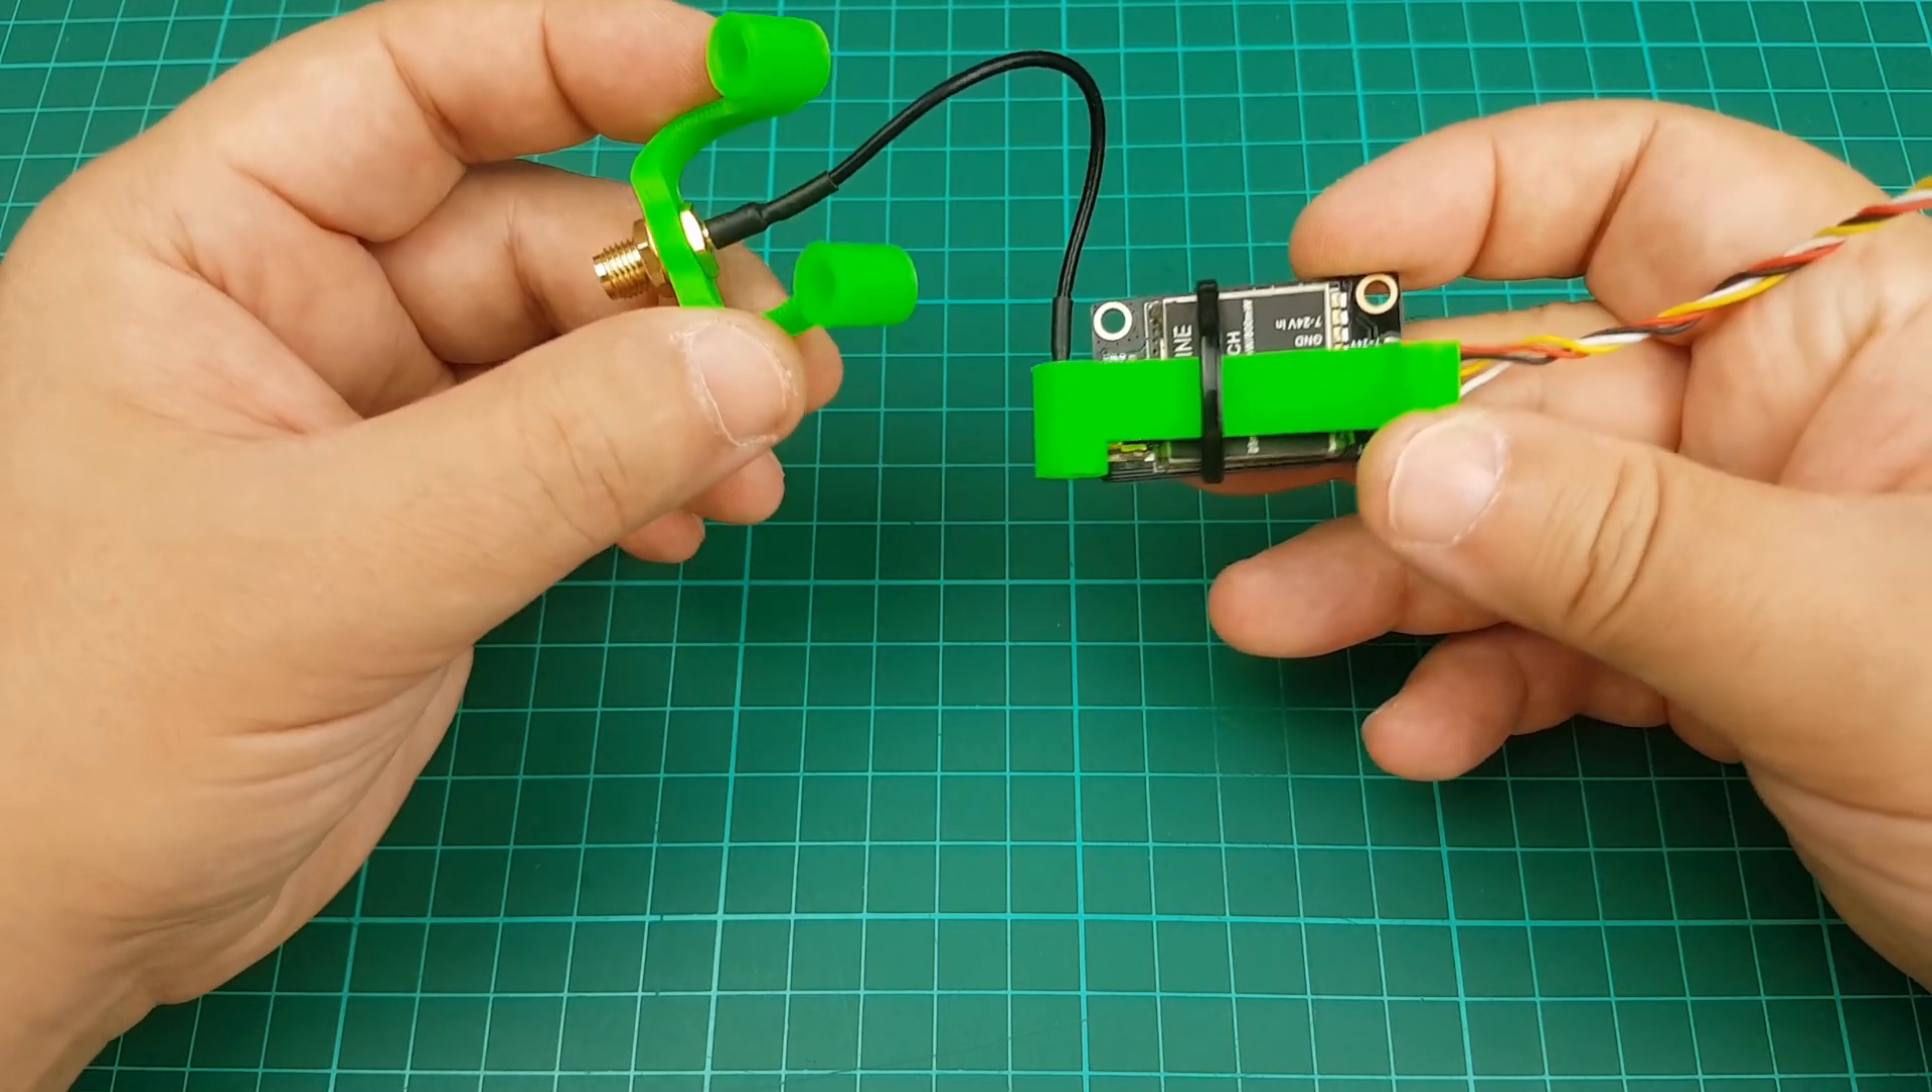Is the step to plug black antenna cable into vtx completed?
Yes.